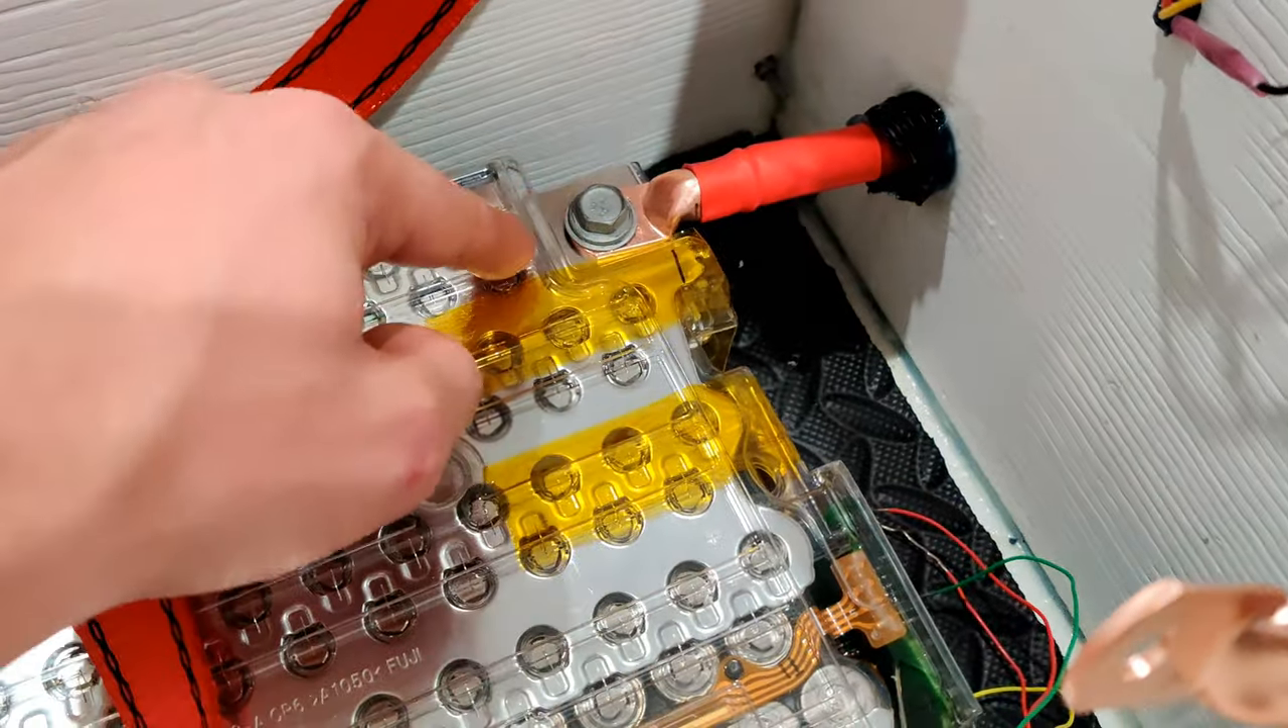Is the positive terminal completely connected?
Yes.